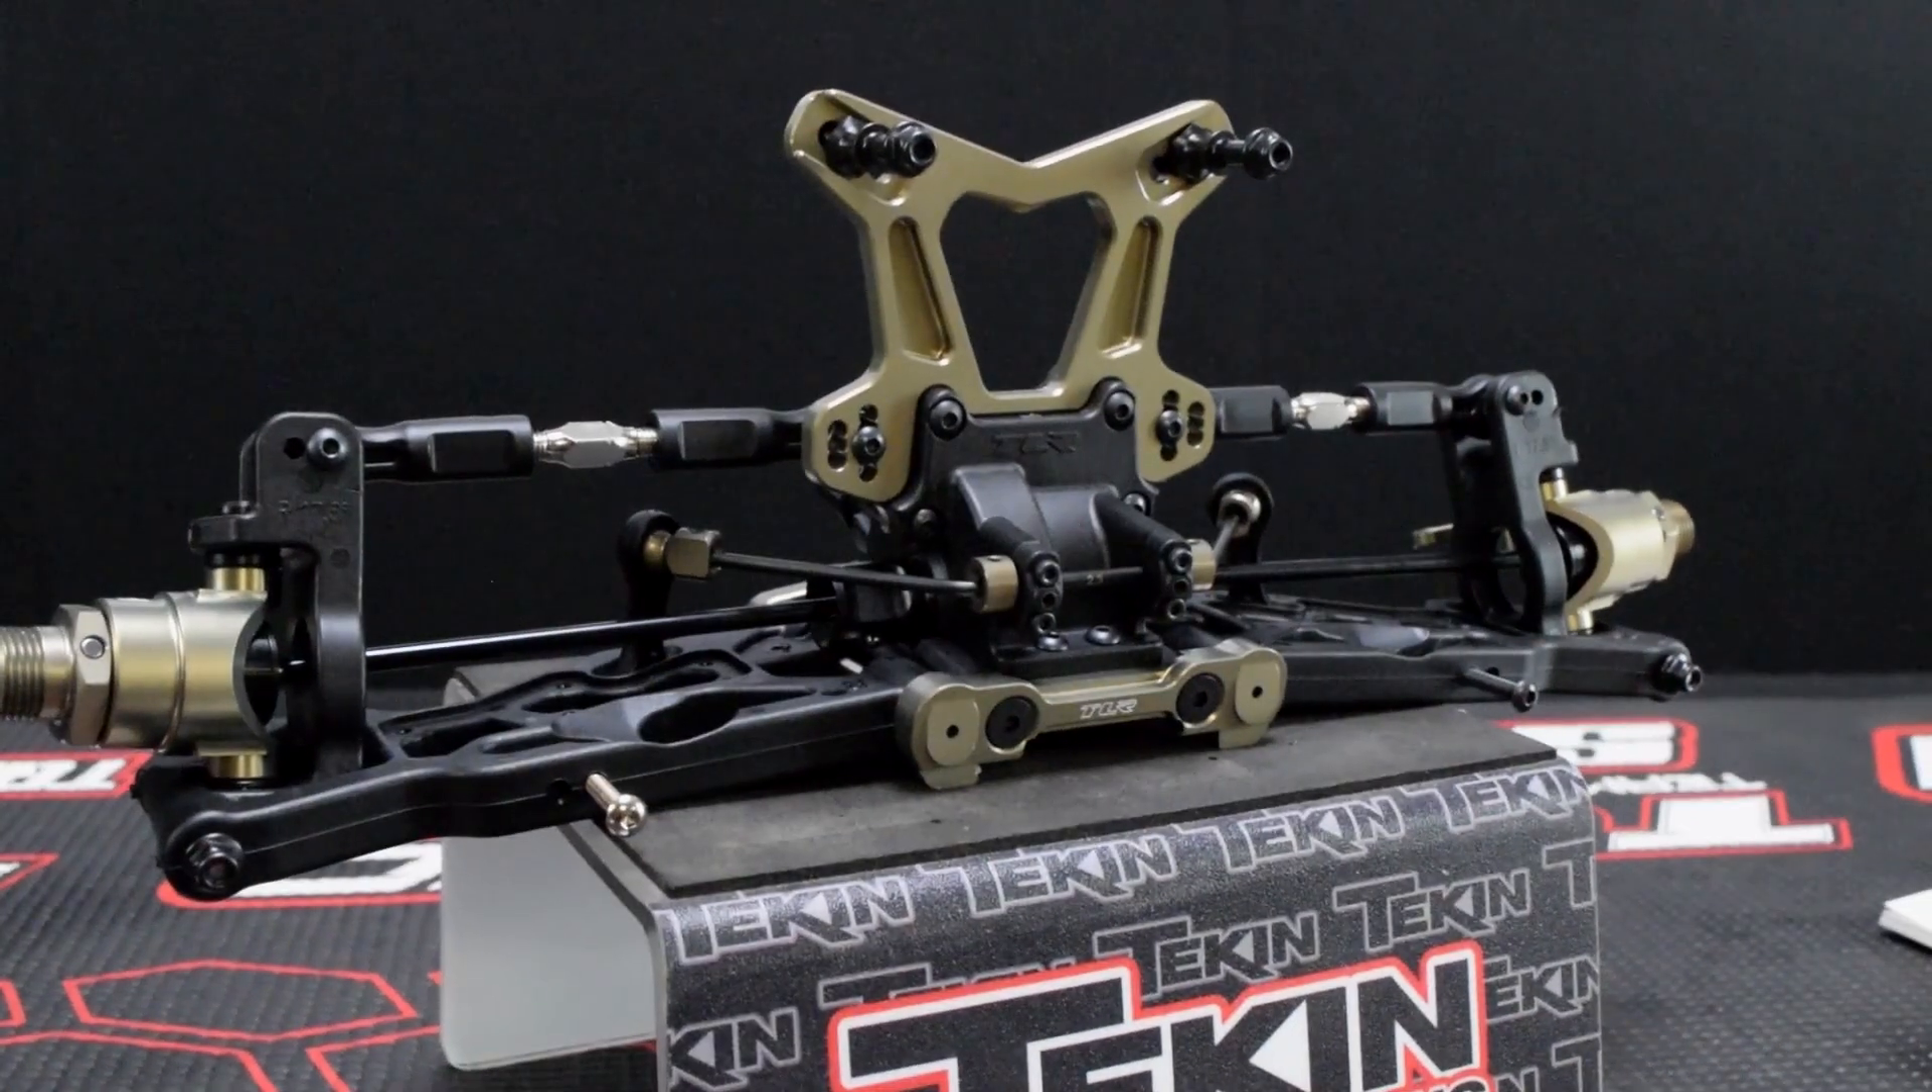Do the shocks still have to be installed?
Yes.